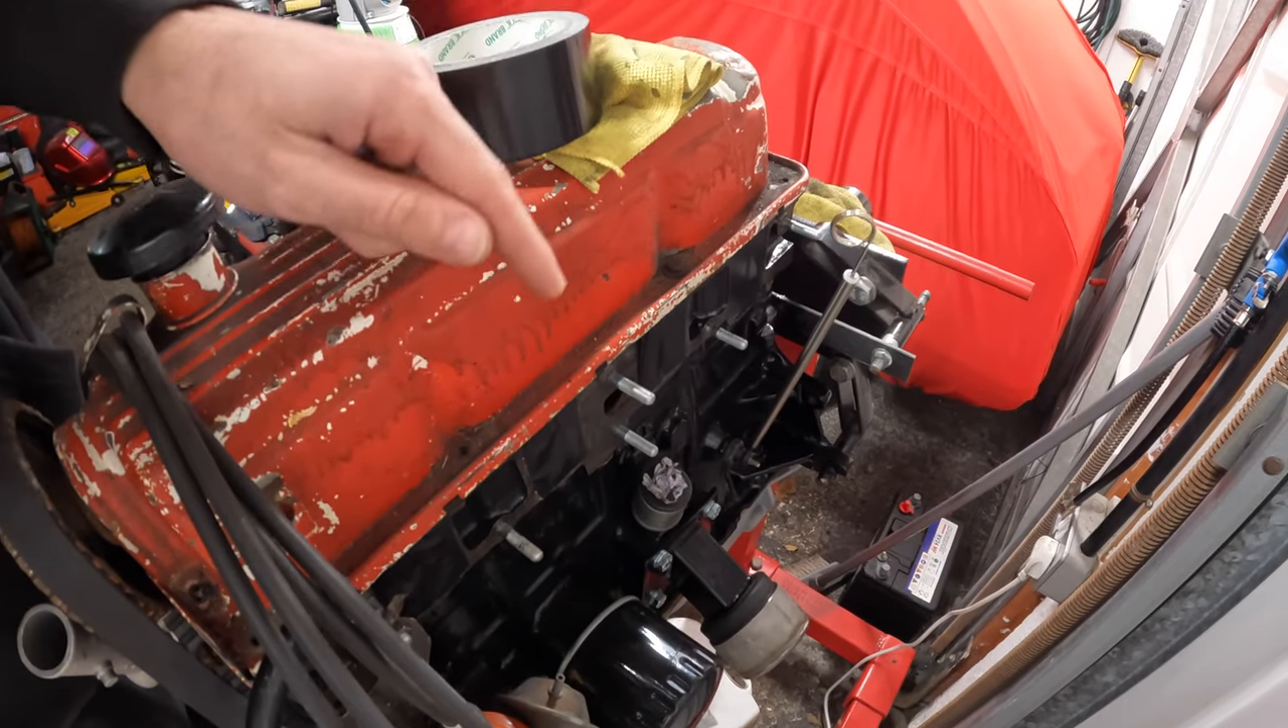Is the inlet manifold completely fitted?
No.